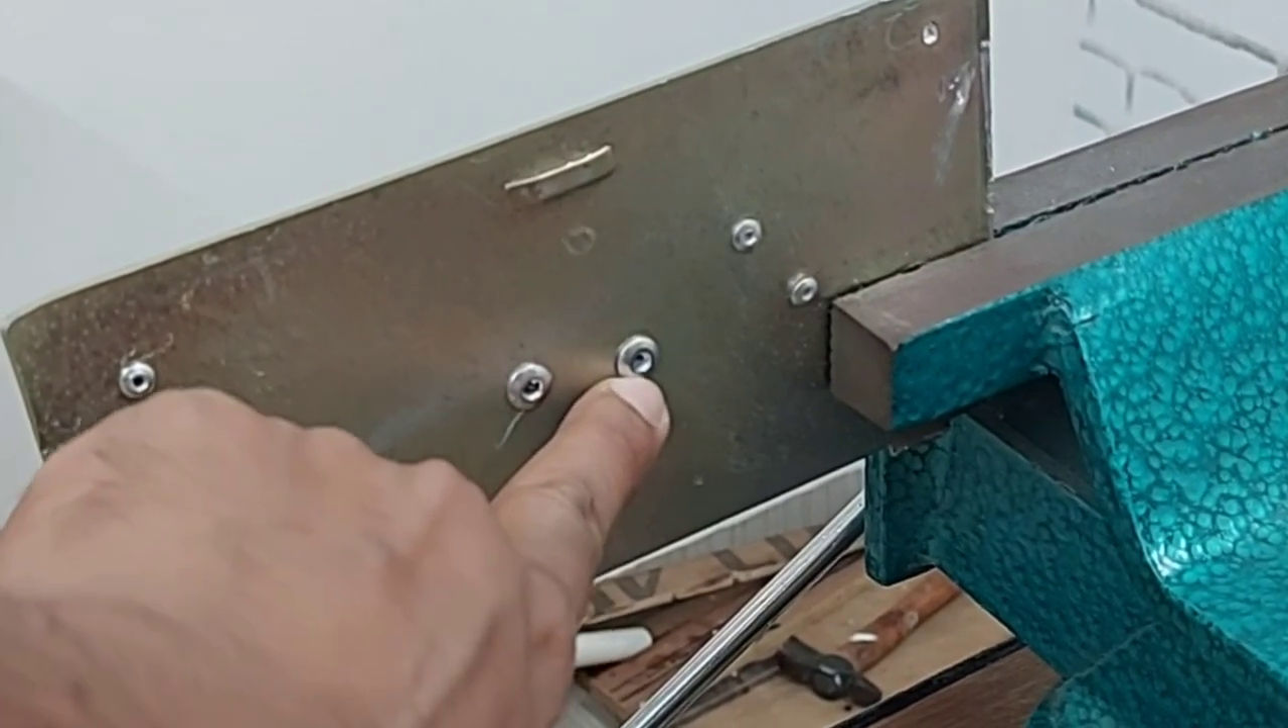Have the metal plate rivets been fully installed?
Yes.